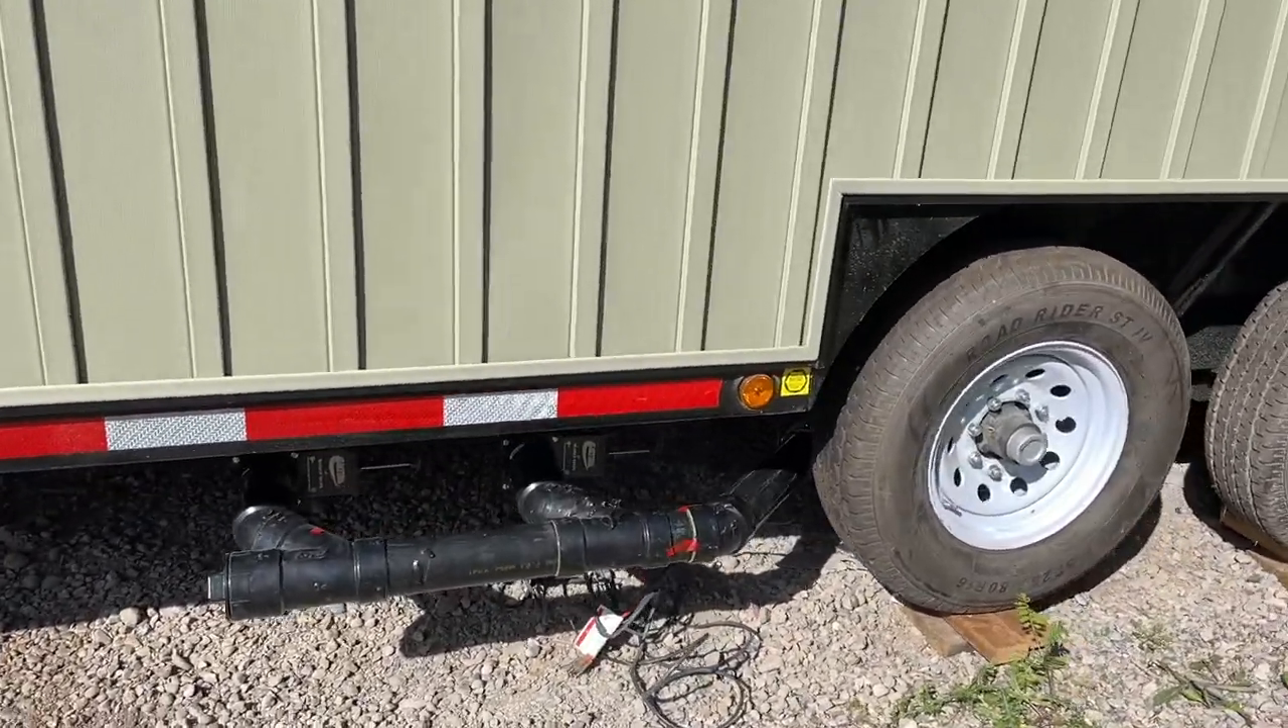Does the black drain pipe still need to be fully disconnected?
Yes.